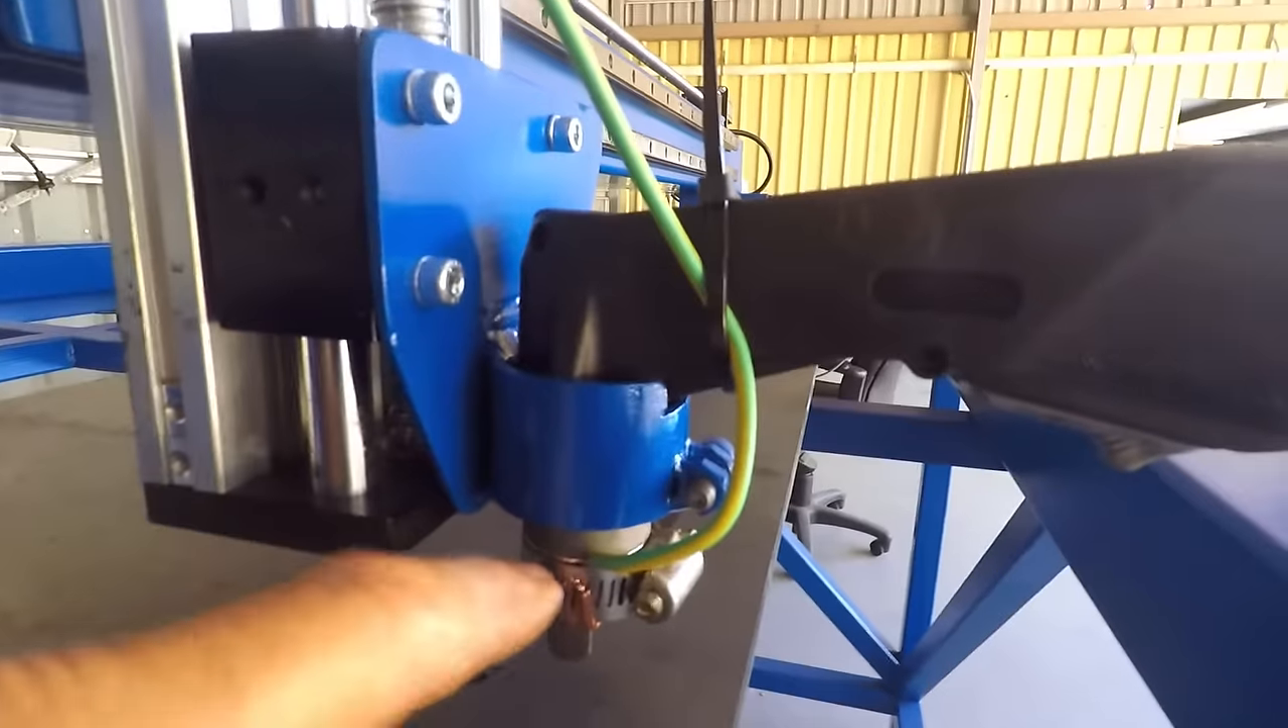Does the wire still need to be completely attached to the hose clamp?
No.